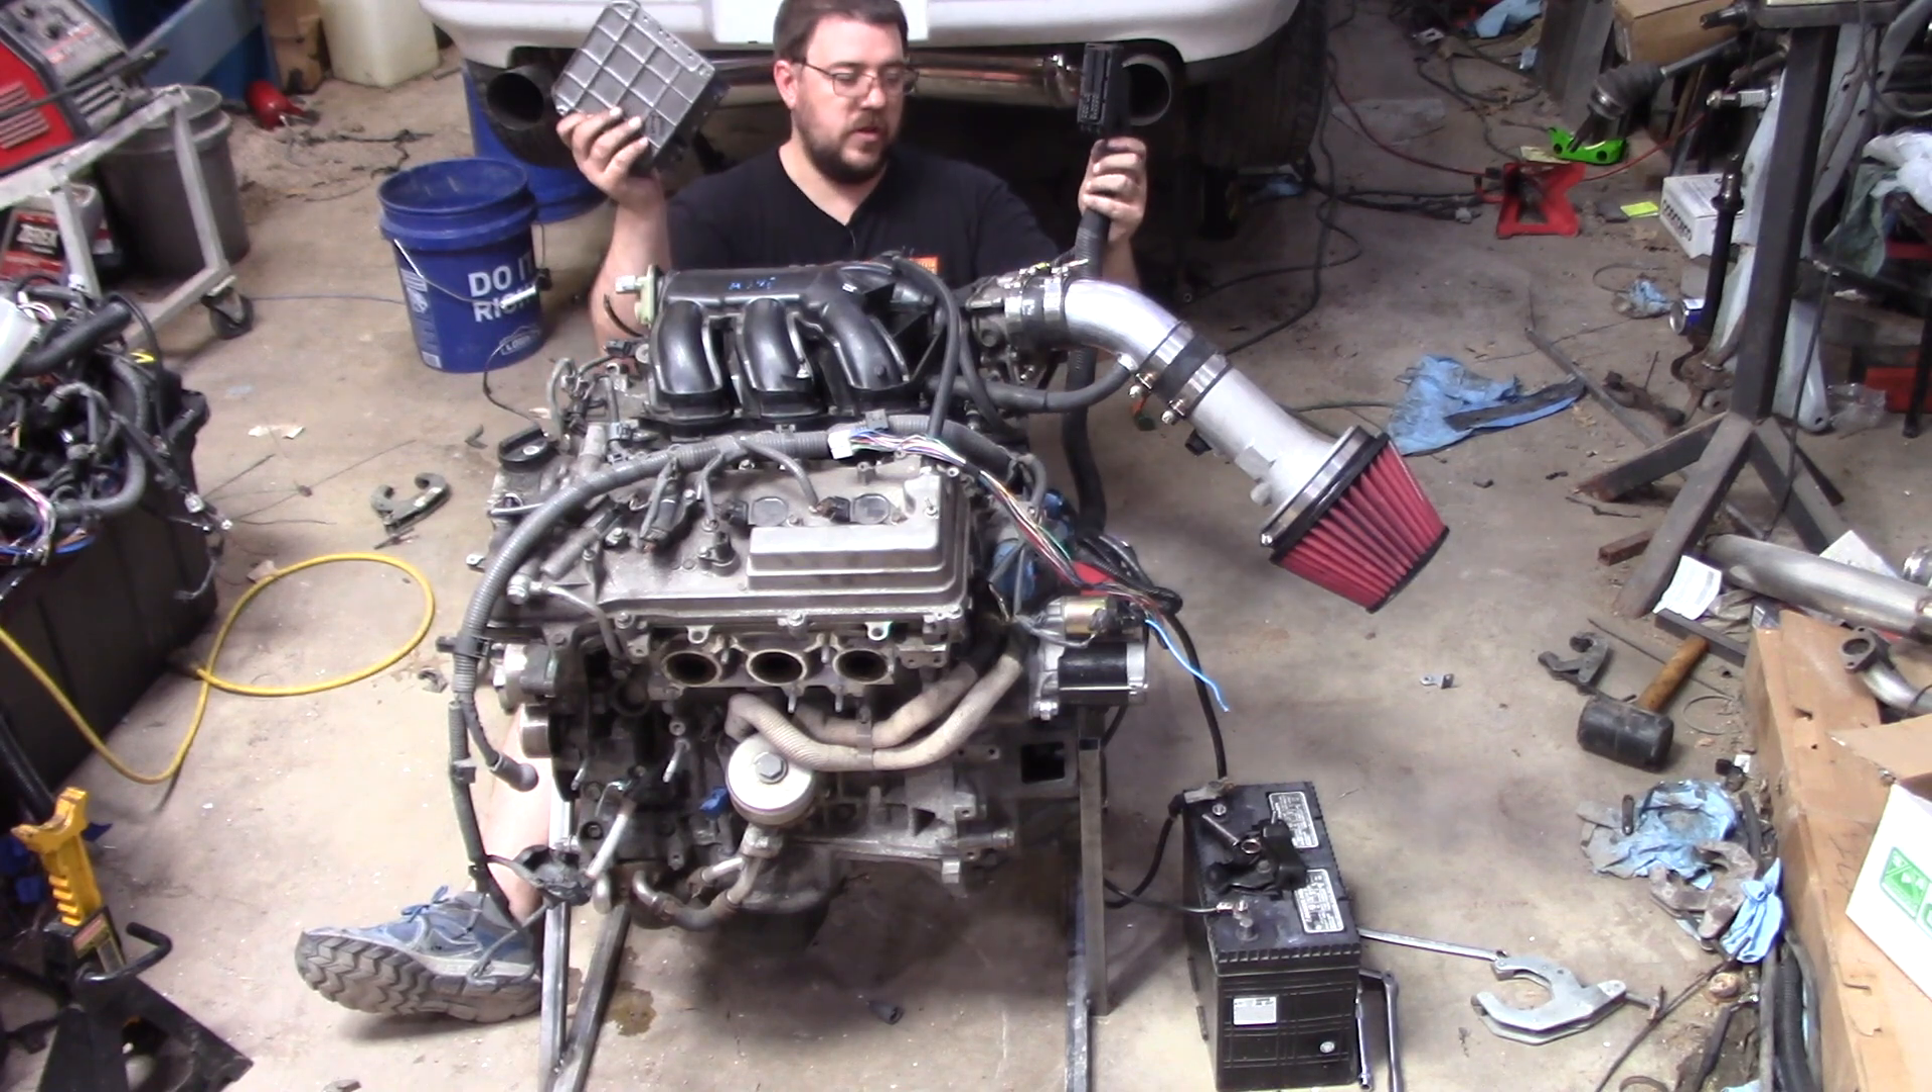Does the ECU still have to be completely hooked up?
Yes.